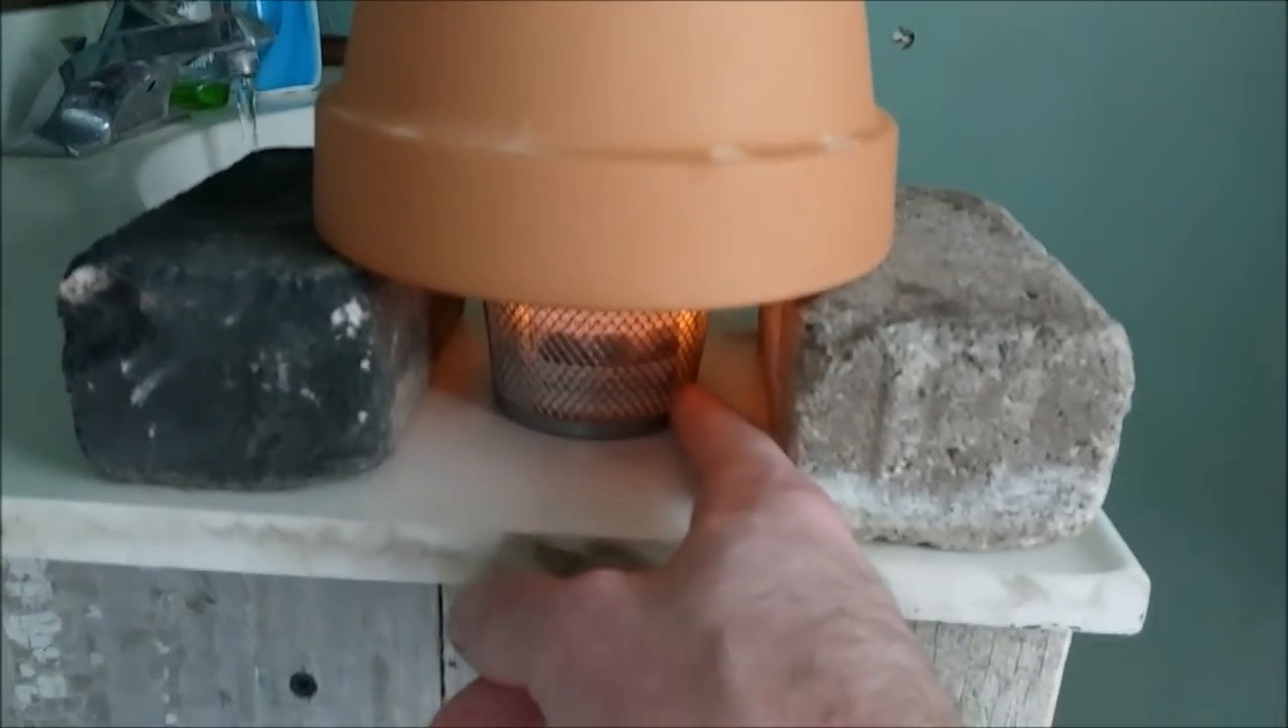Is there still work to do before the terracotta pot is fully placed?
No.